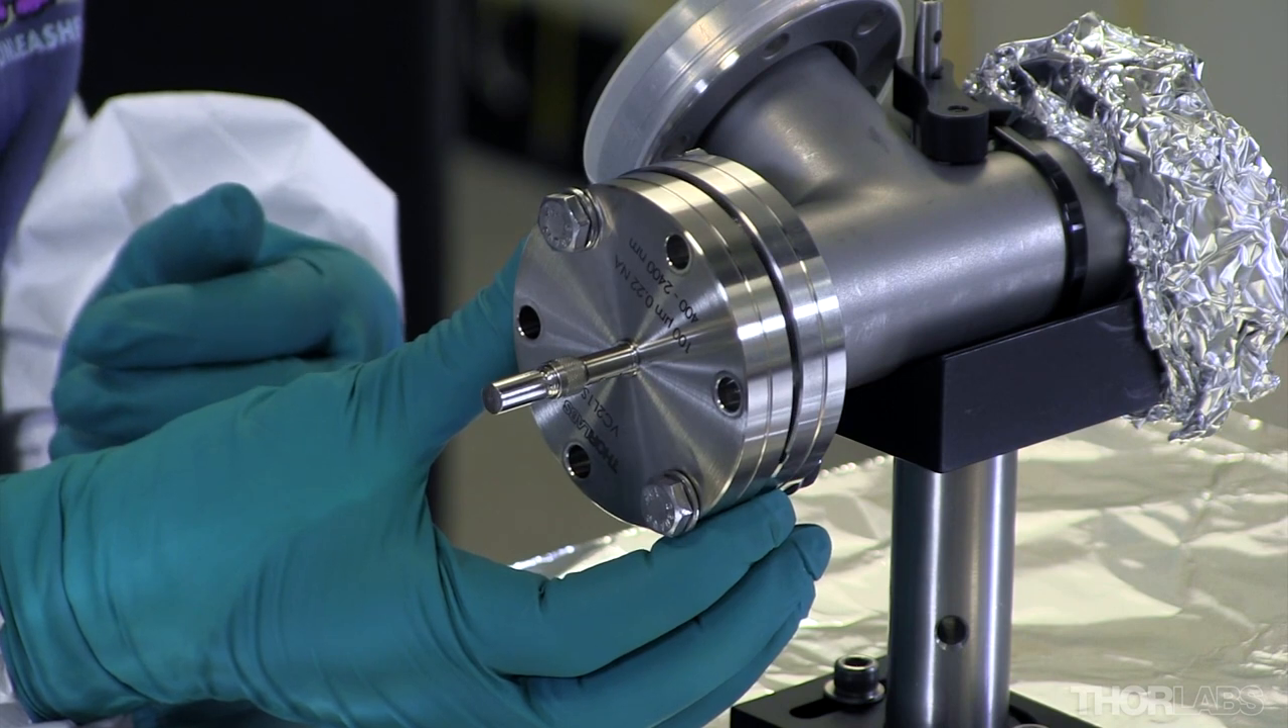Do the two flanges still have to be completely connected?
Yes.